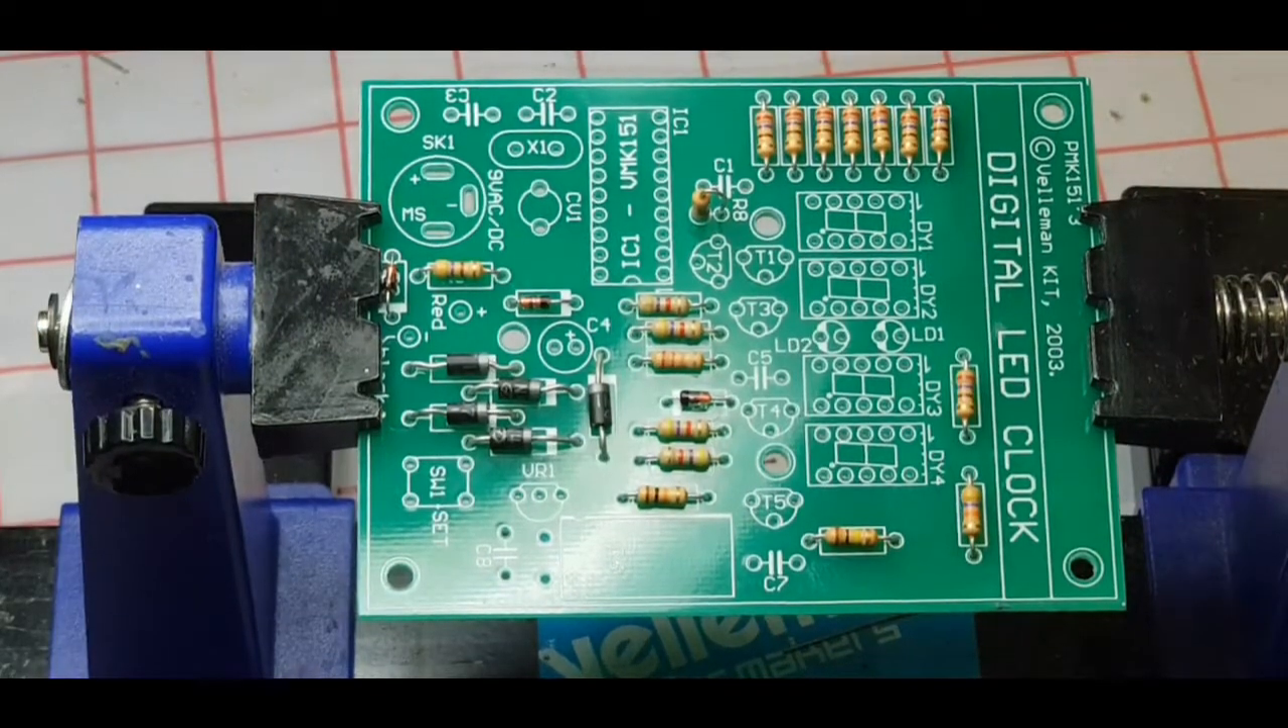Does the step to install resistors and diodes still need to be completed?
No.